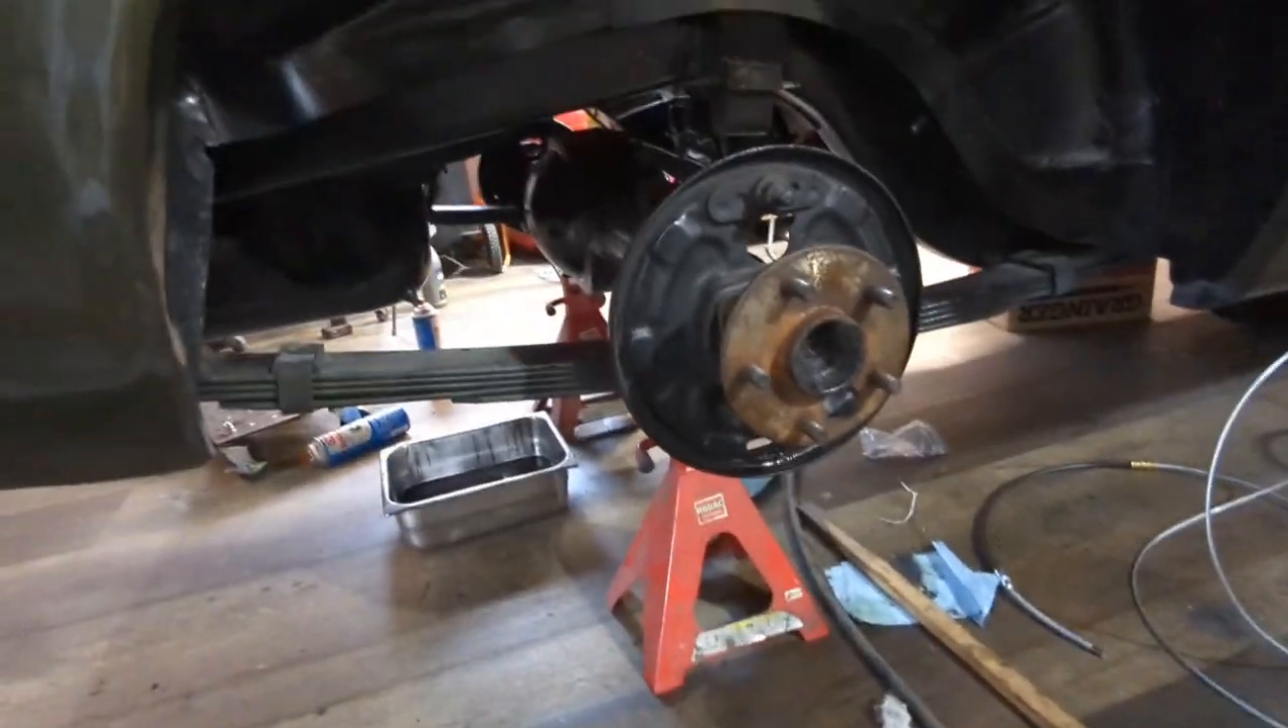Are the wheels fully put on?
No.